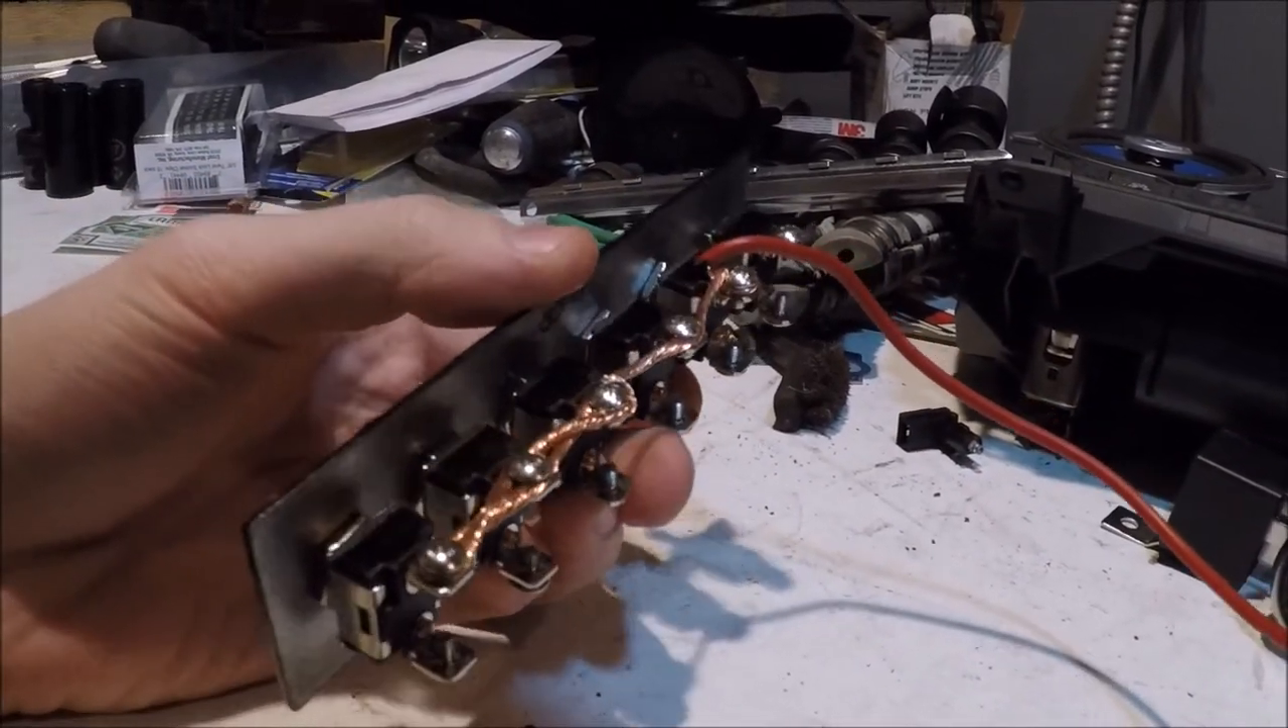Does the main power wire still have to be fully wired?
No.